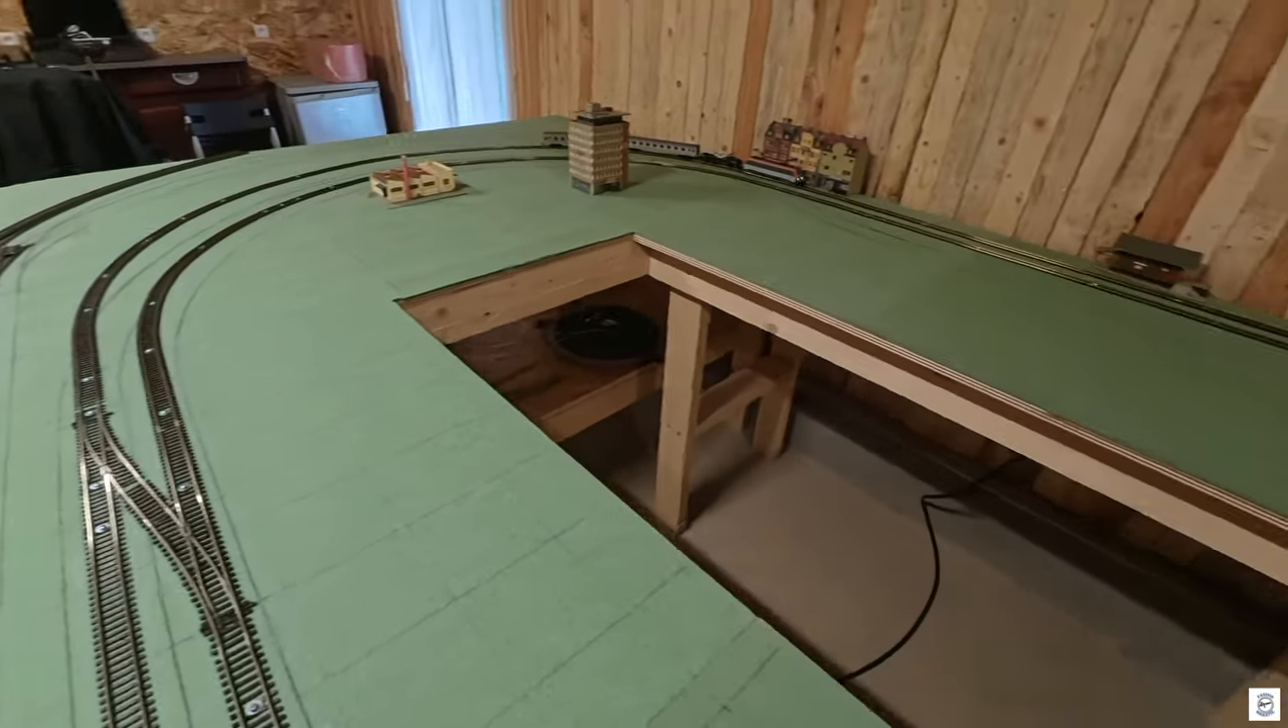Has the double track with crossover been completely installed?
Yes.